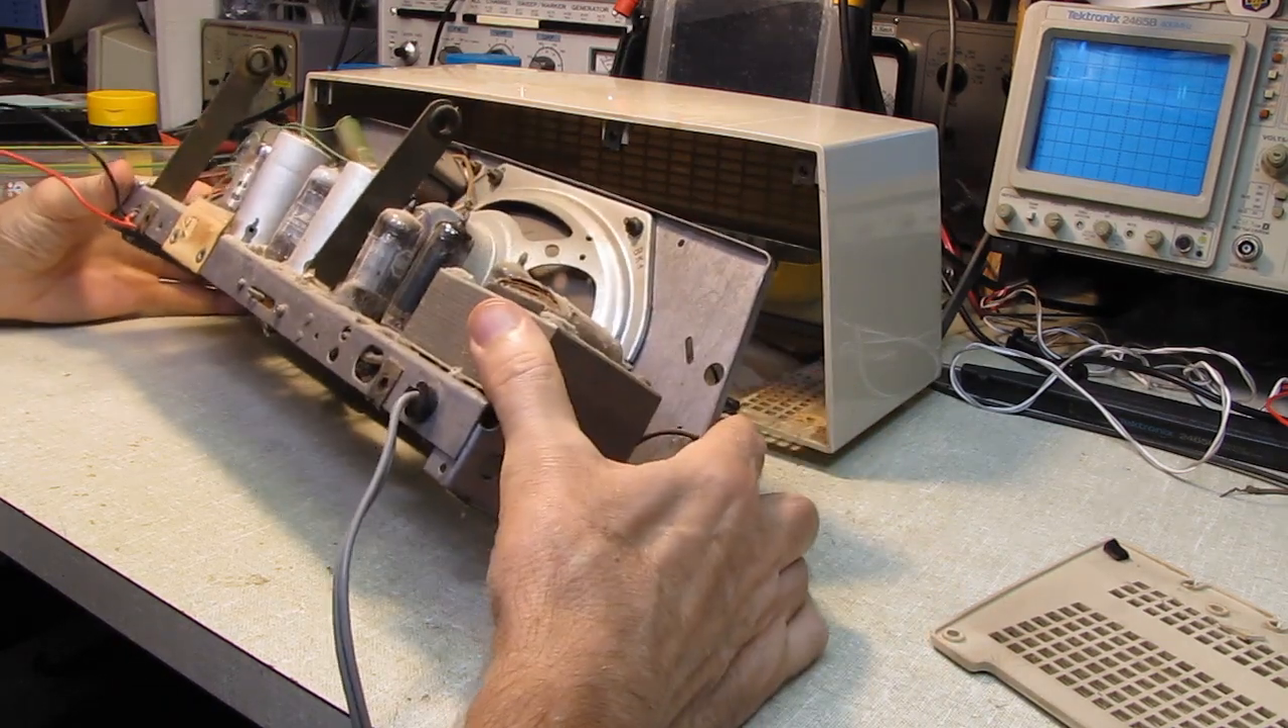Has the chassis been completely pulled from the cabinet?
Yes.